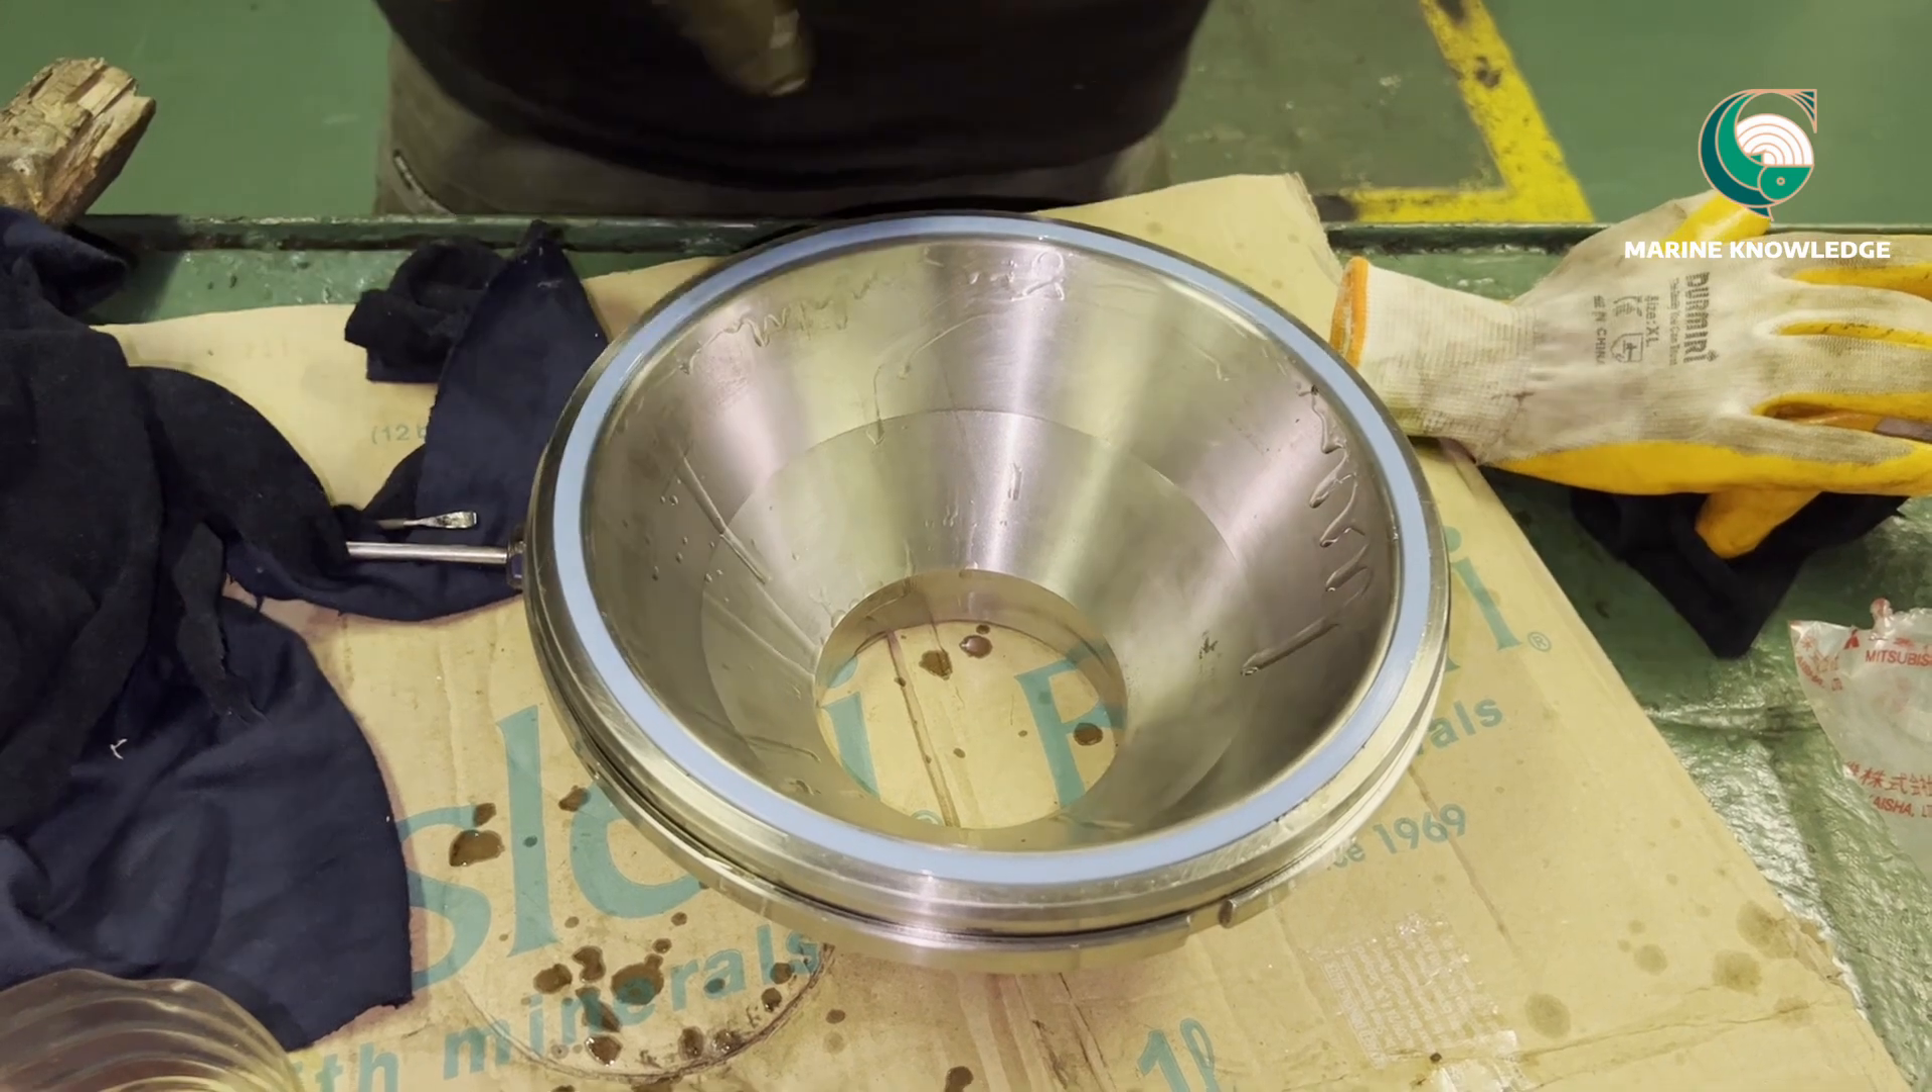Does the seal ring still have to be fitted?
No.